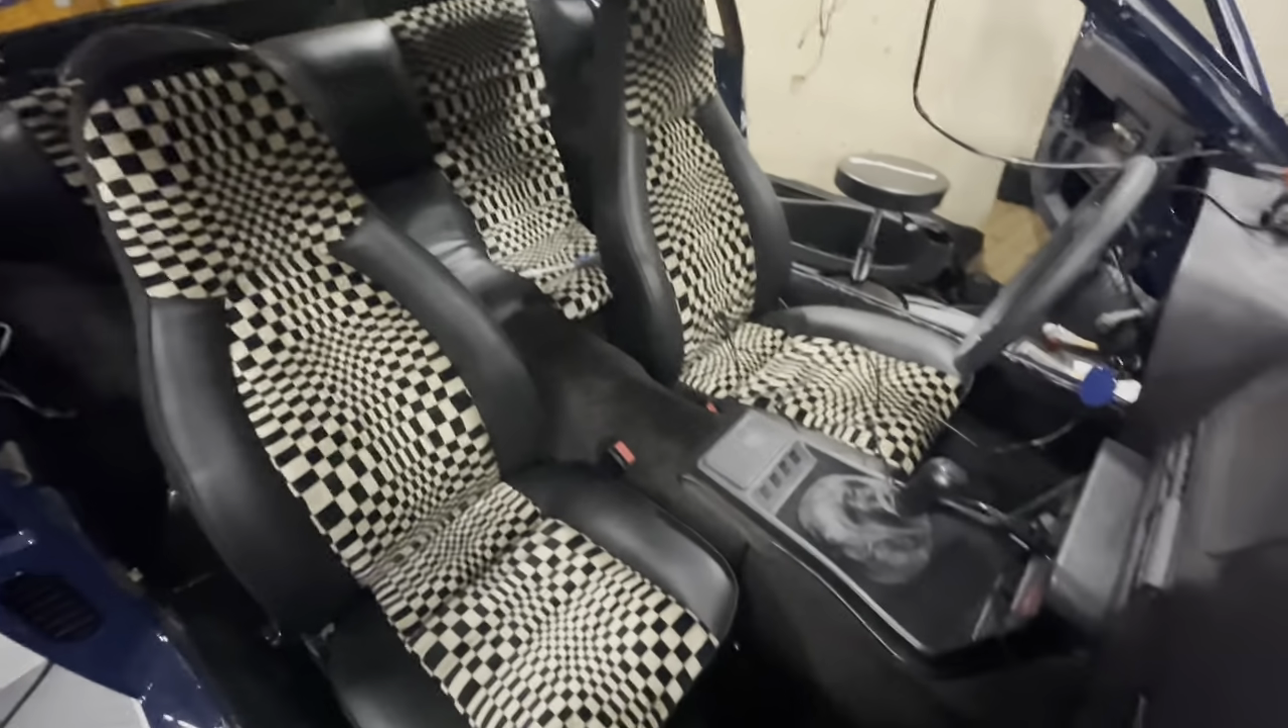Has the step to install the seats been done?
Yes.